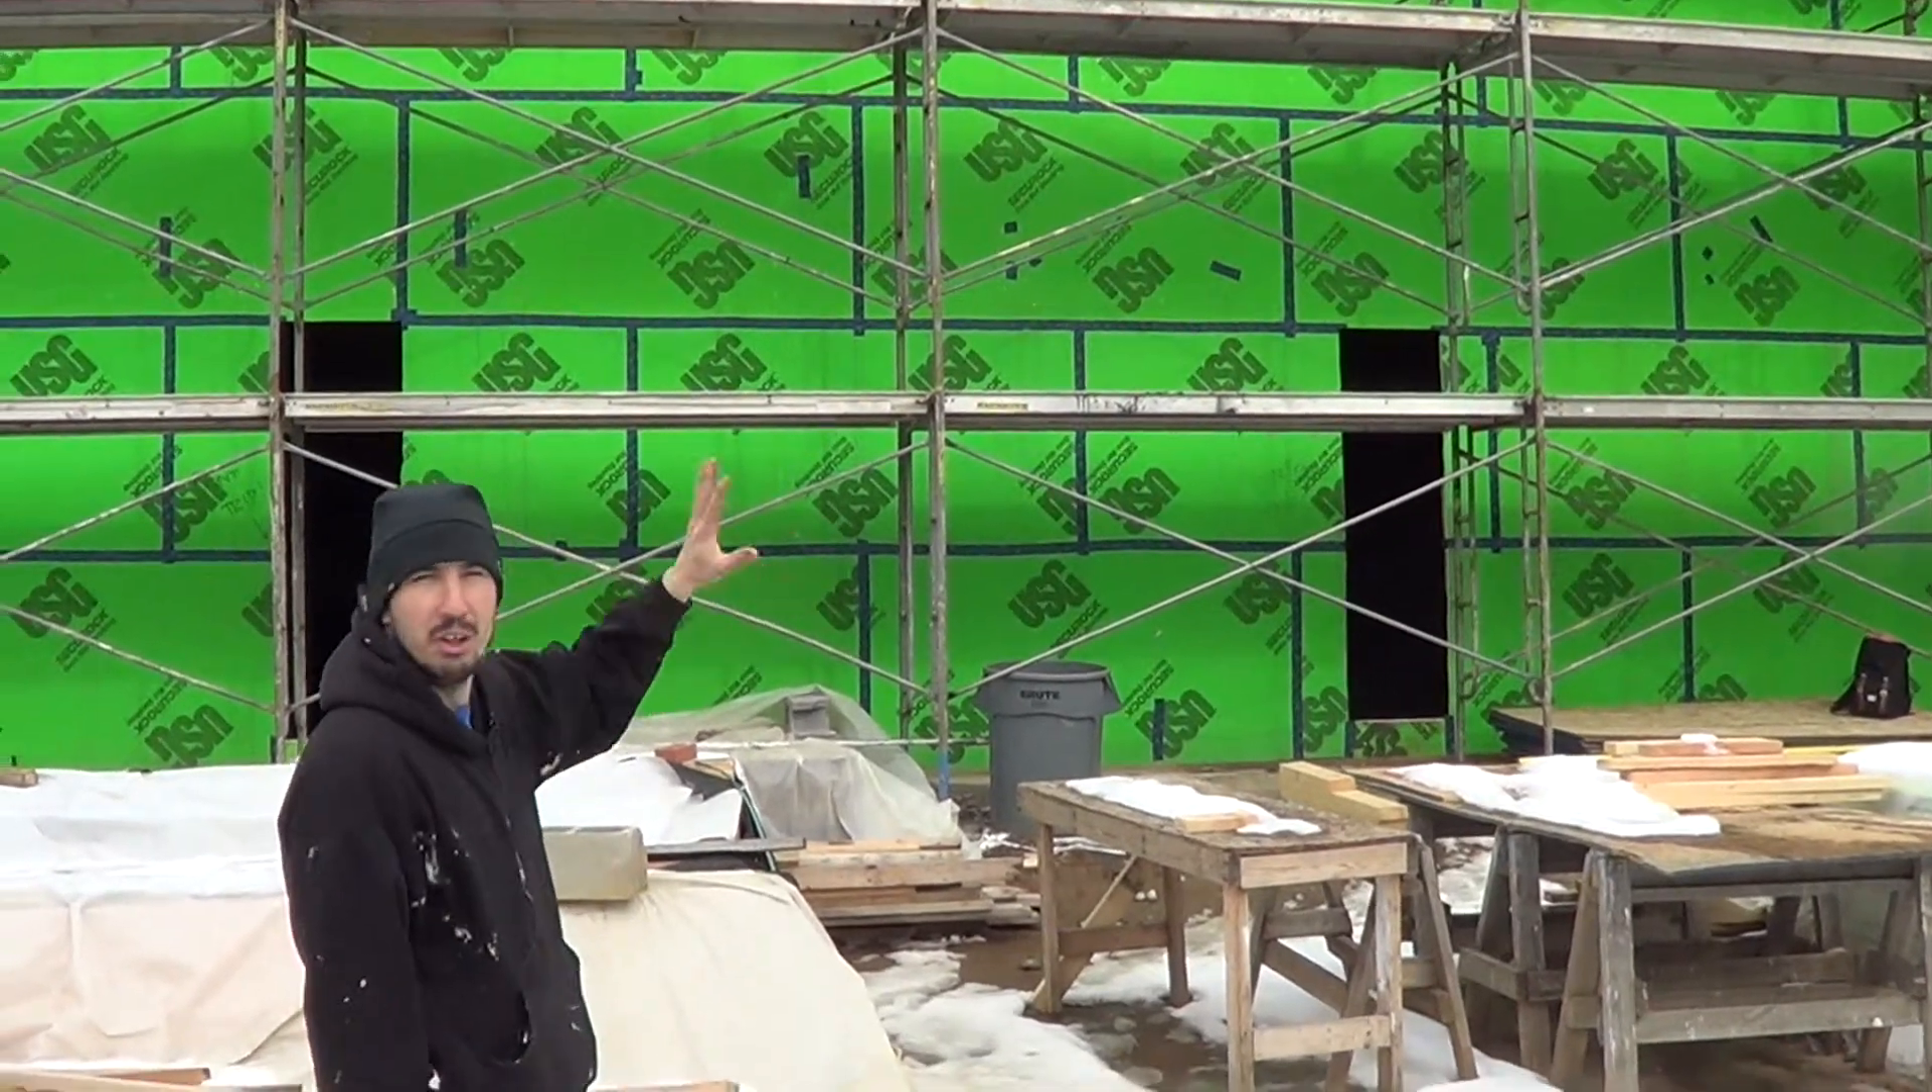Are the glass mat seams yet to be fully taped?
No.